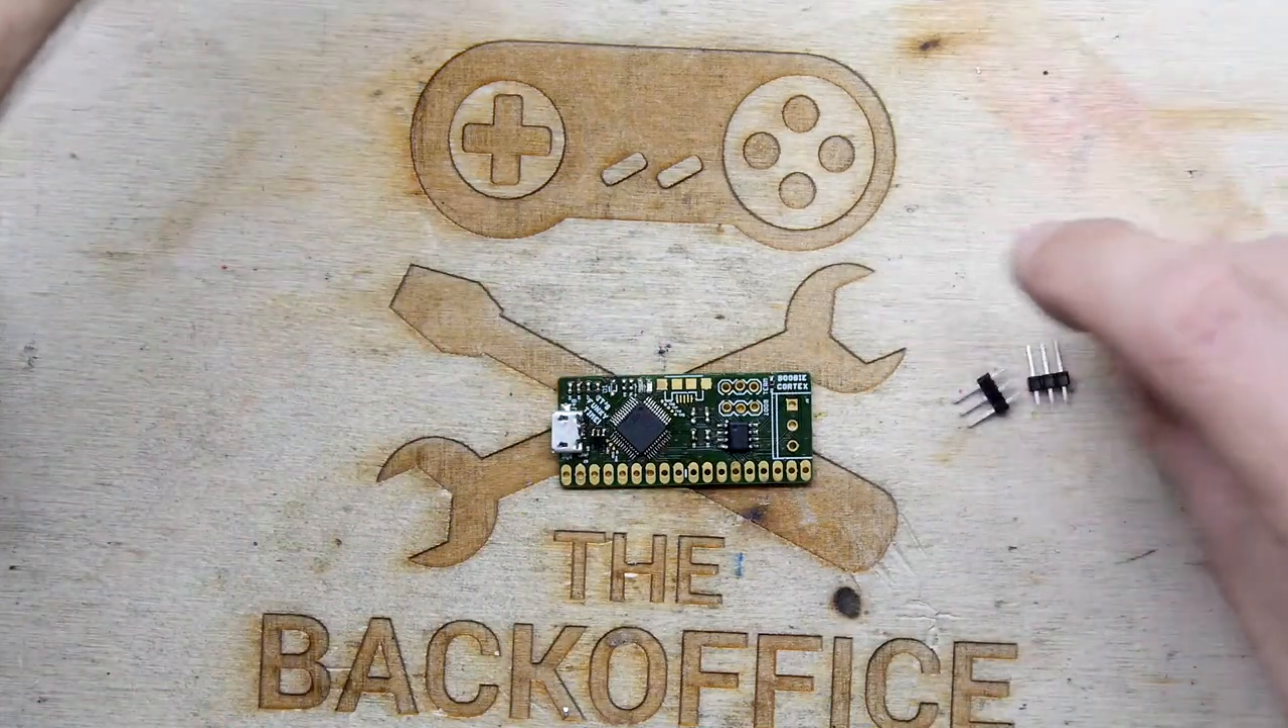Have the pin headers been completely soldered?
No.